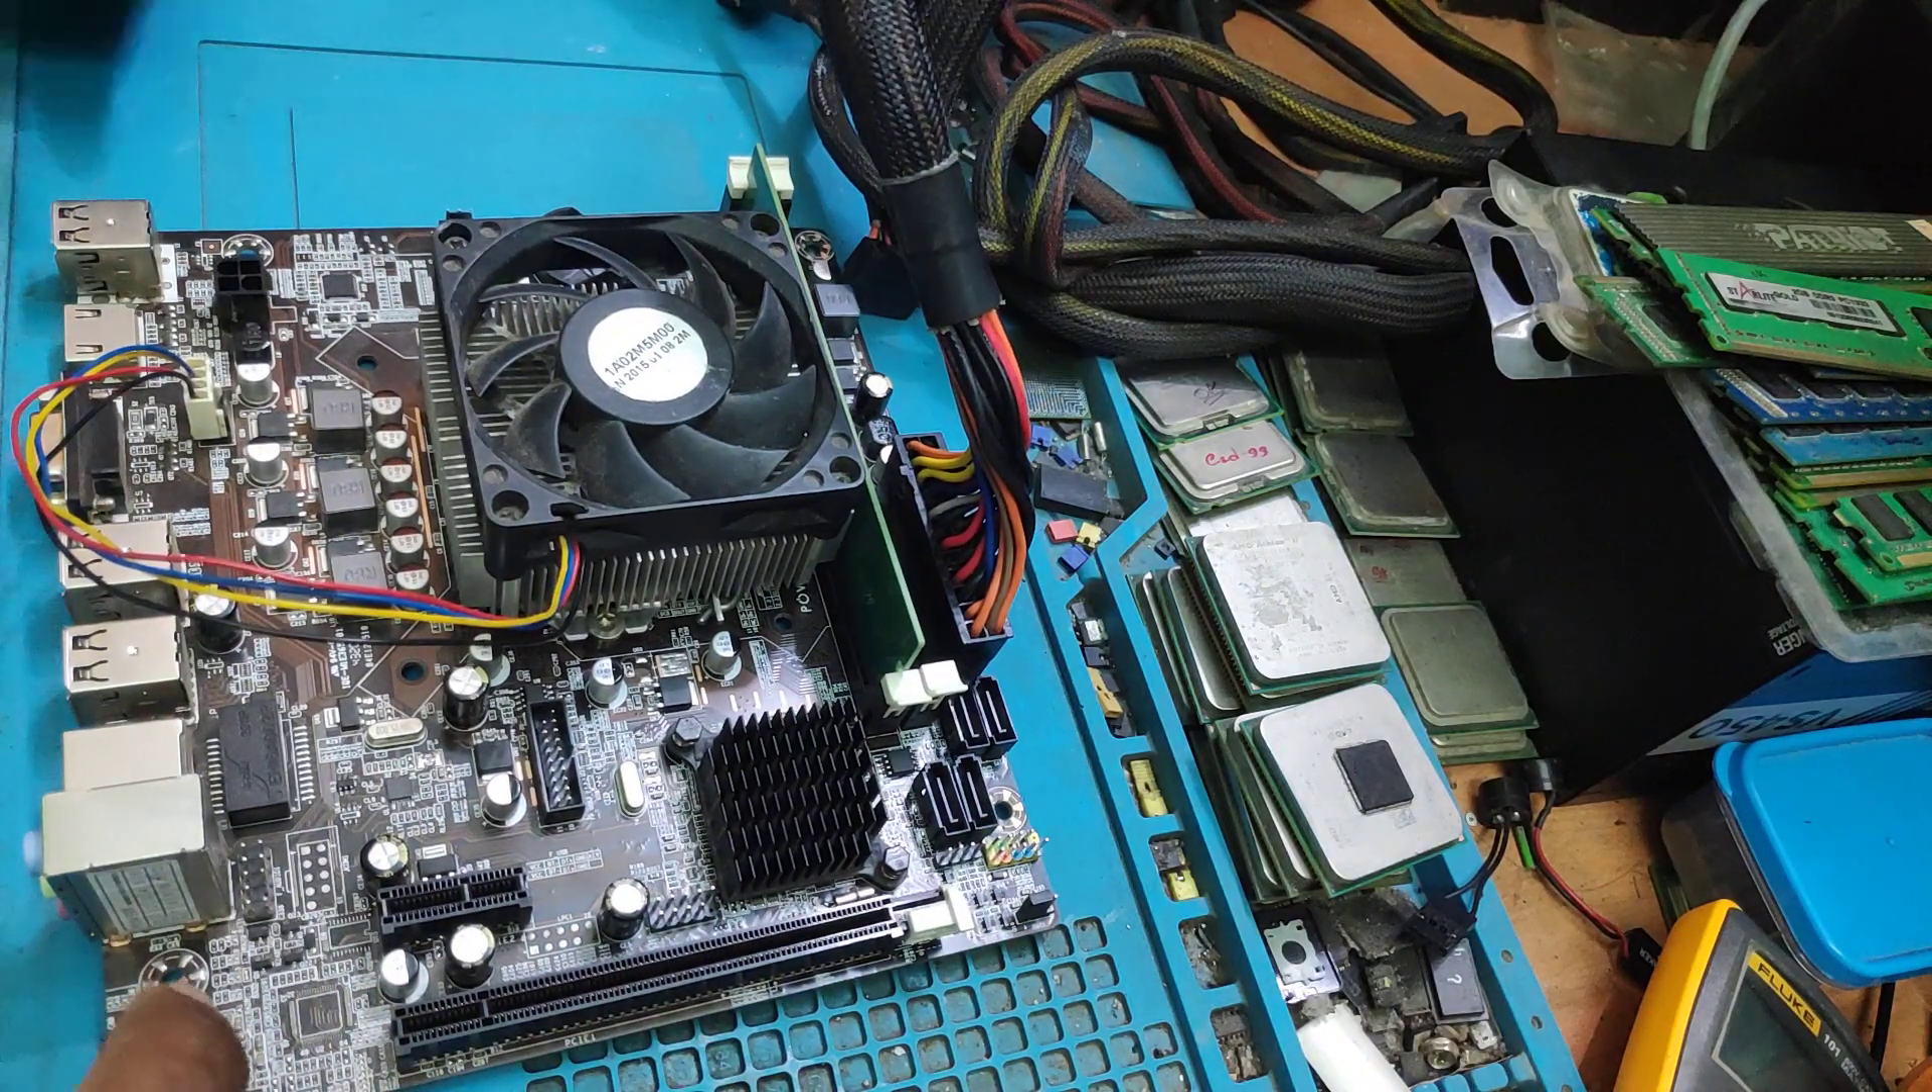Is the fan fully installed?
Yes.